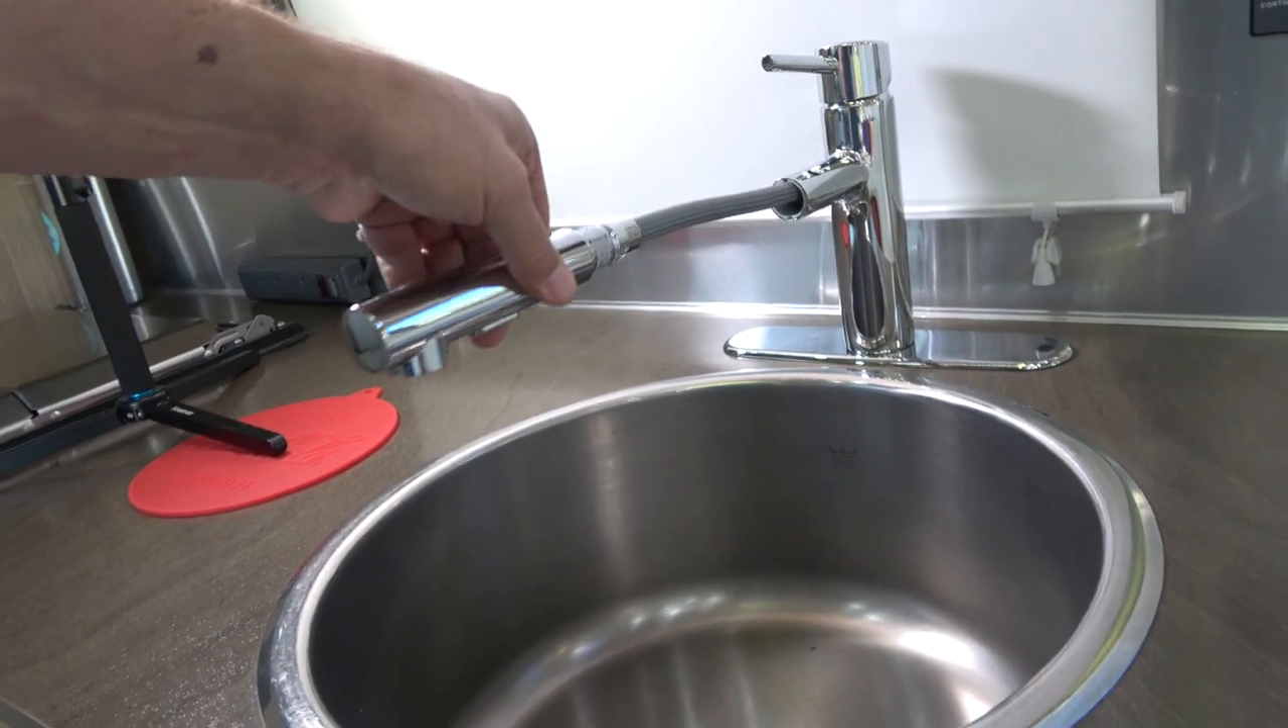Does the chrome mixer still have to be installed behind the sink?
No.